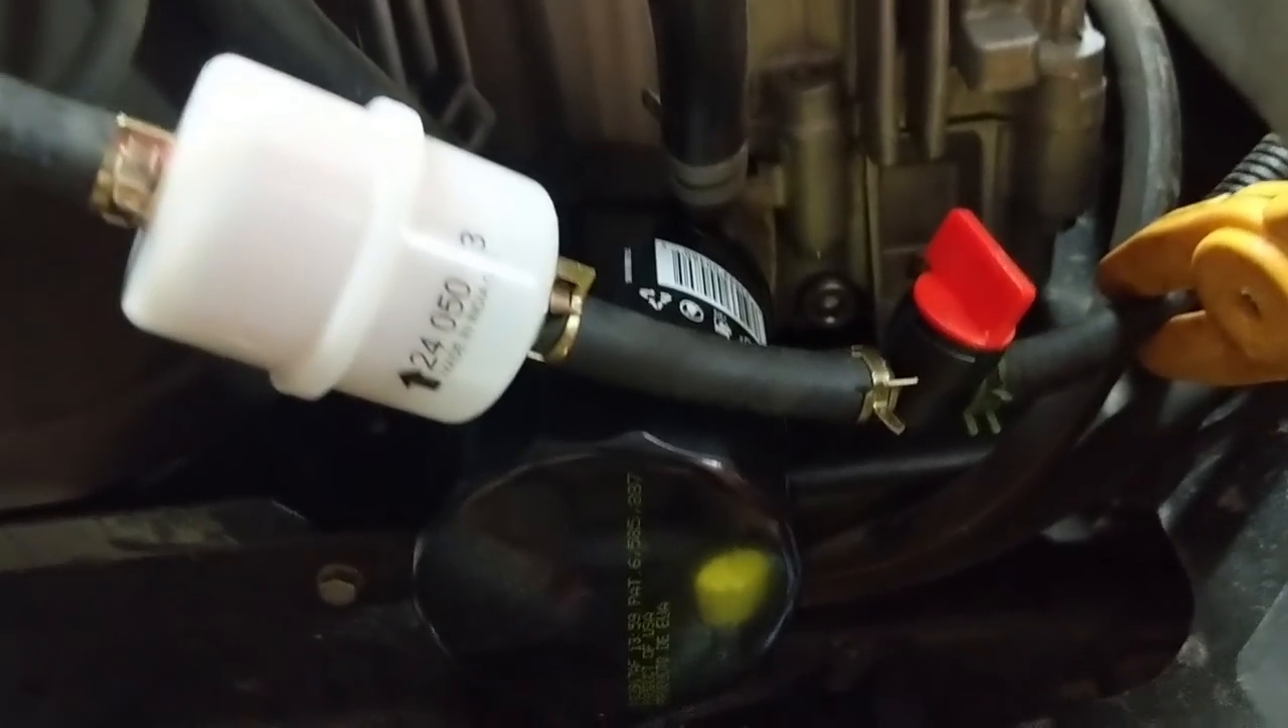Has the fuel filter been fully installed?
Yes.